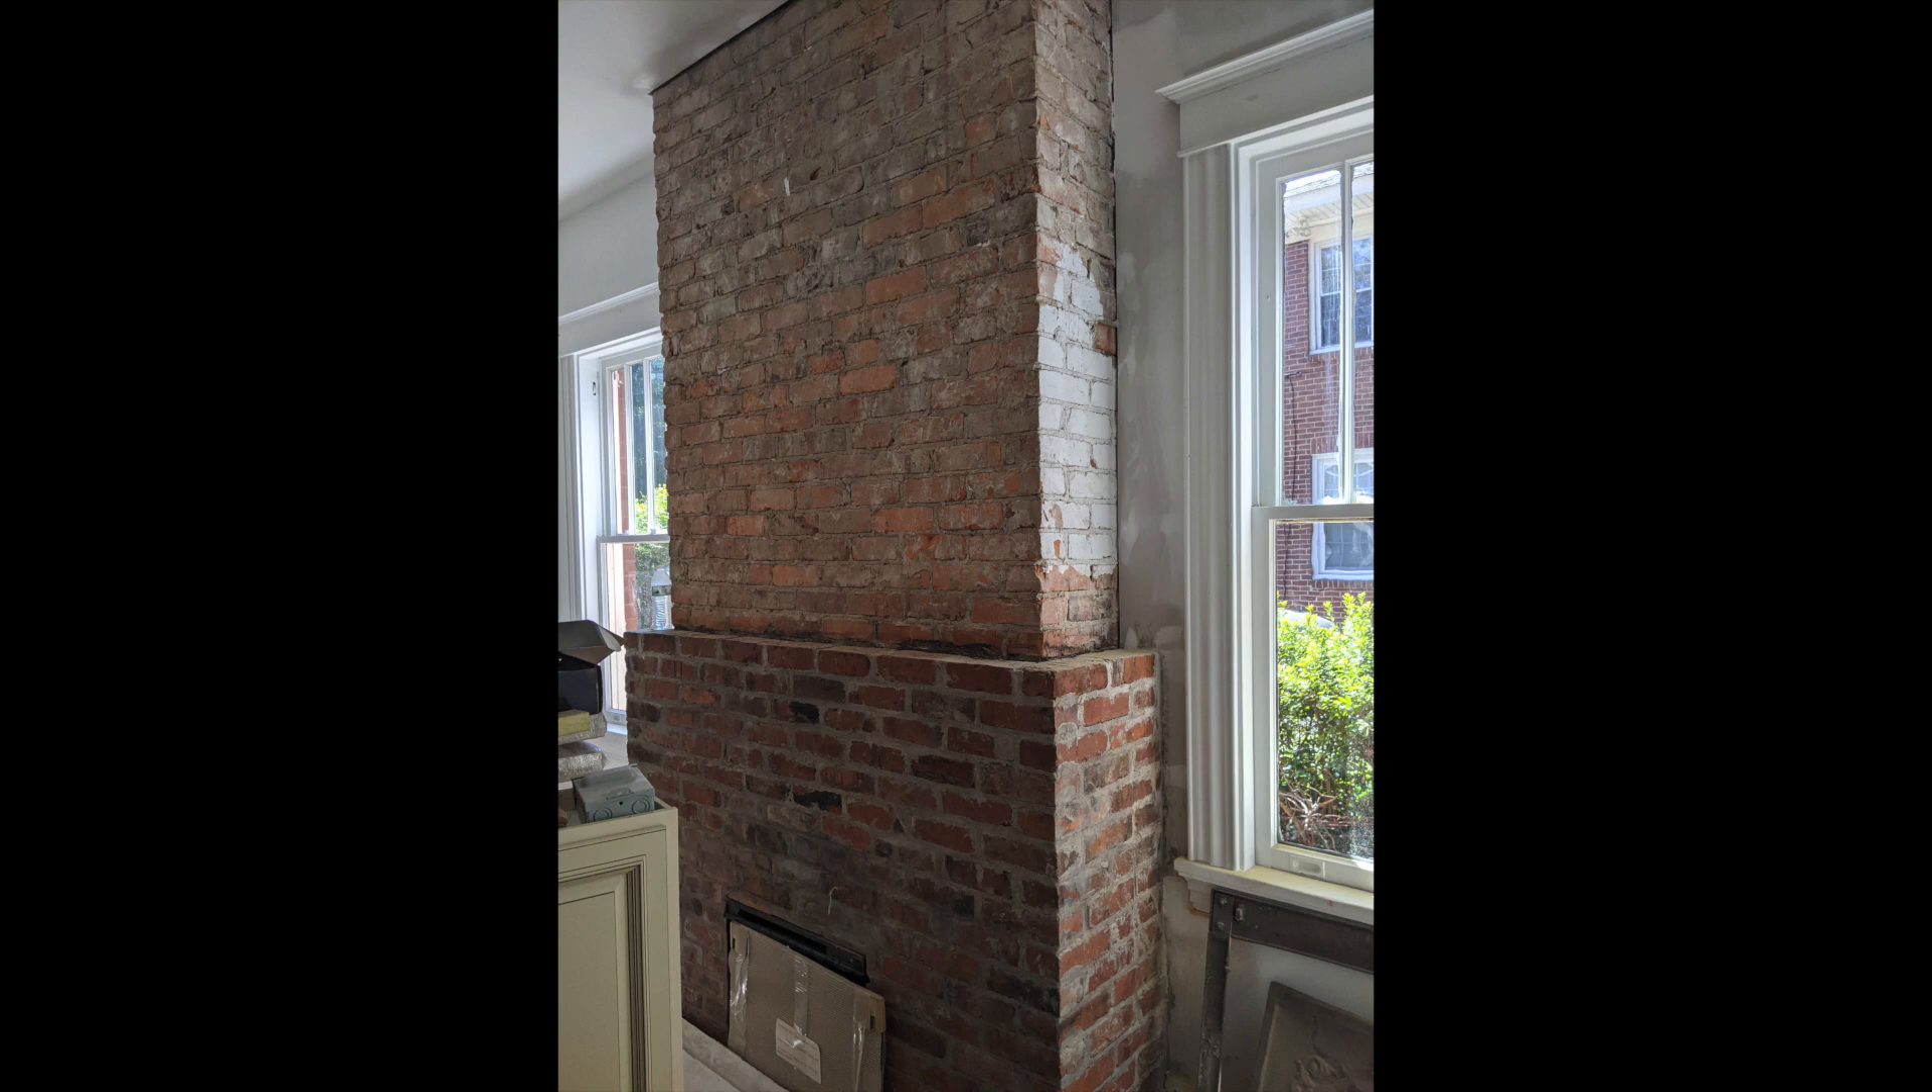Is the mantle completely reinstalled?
No.